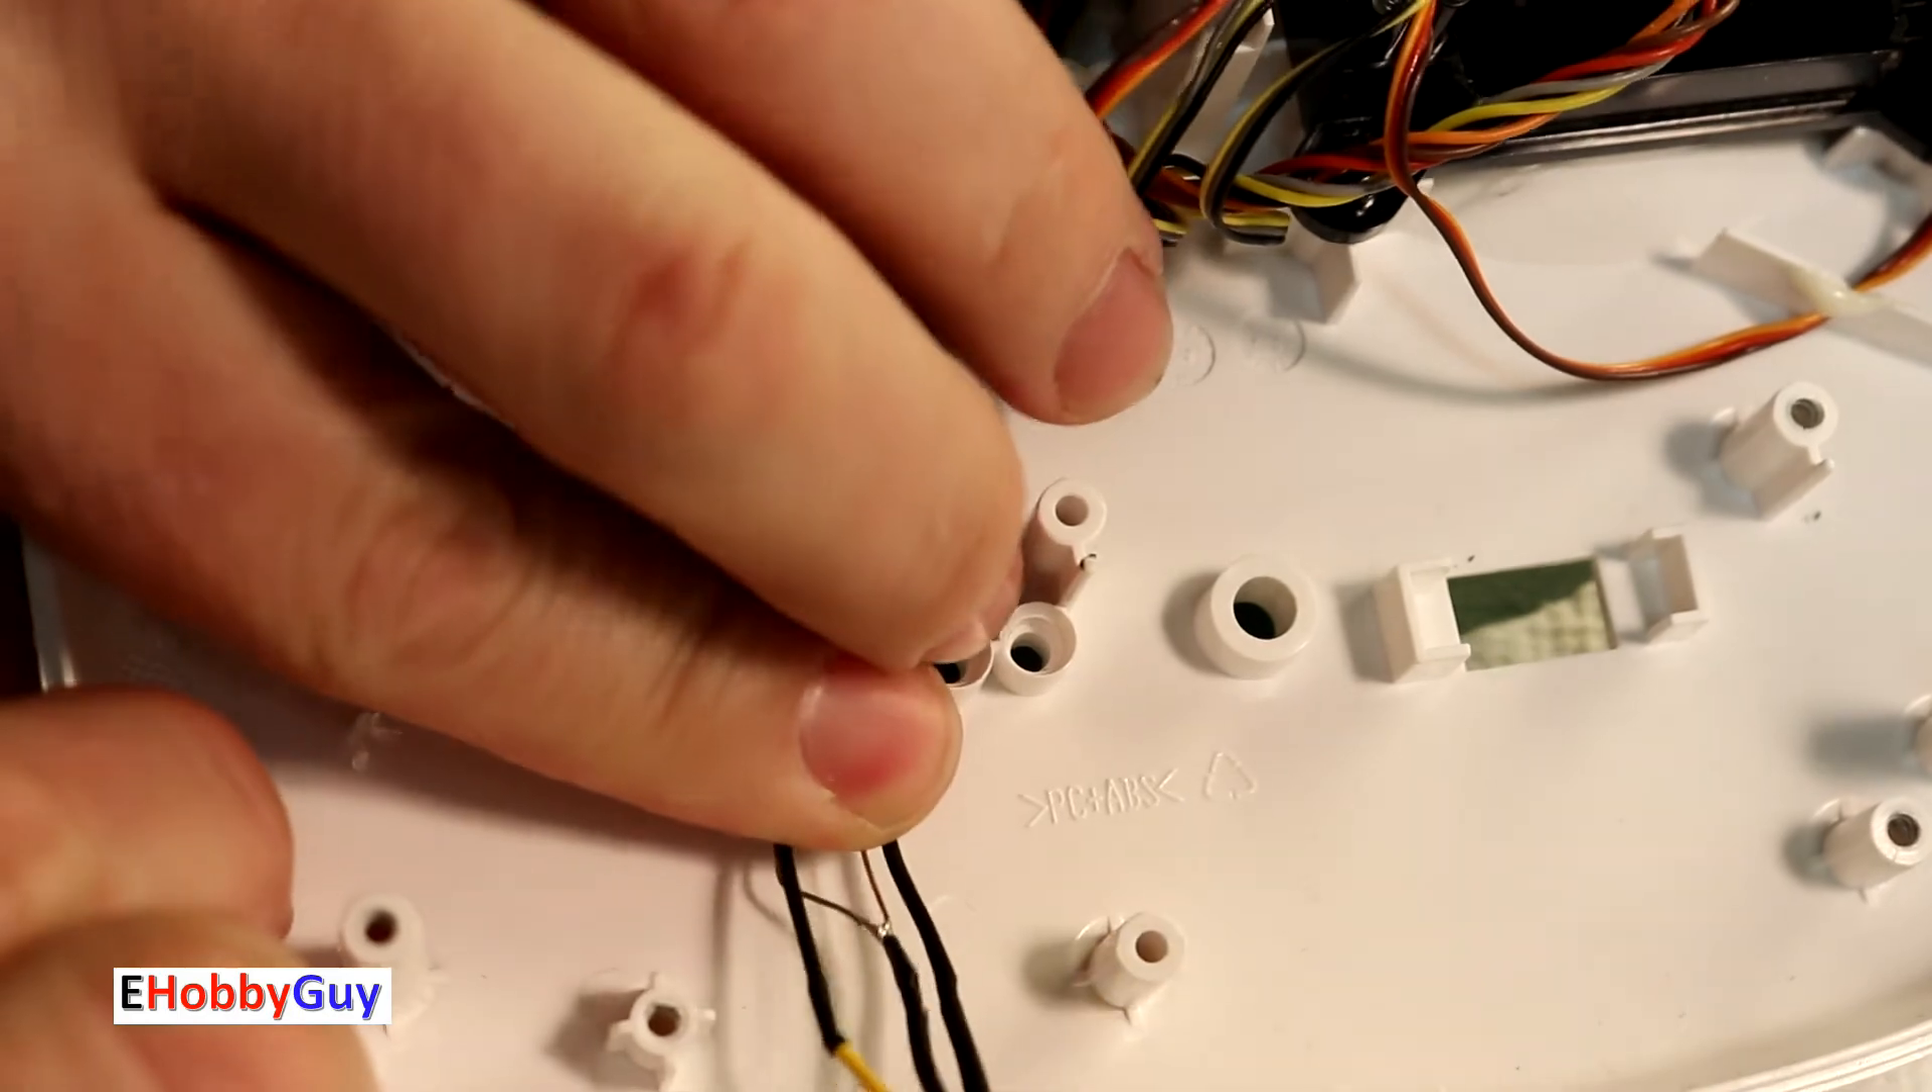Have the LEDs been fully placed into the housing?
No.